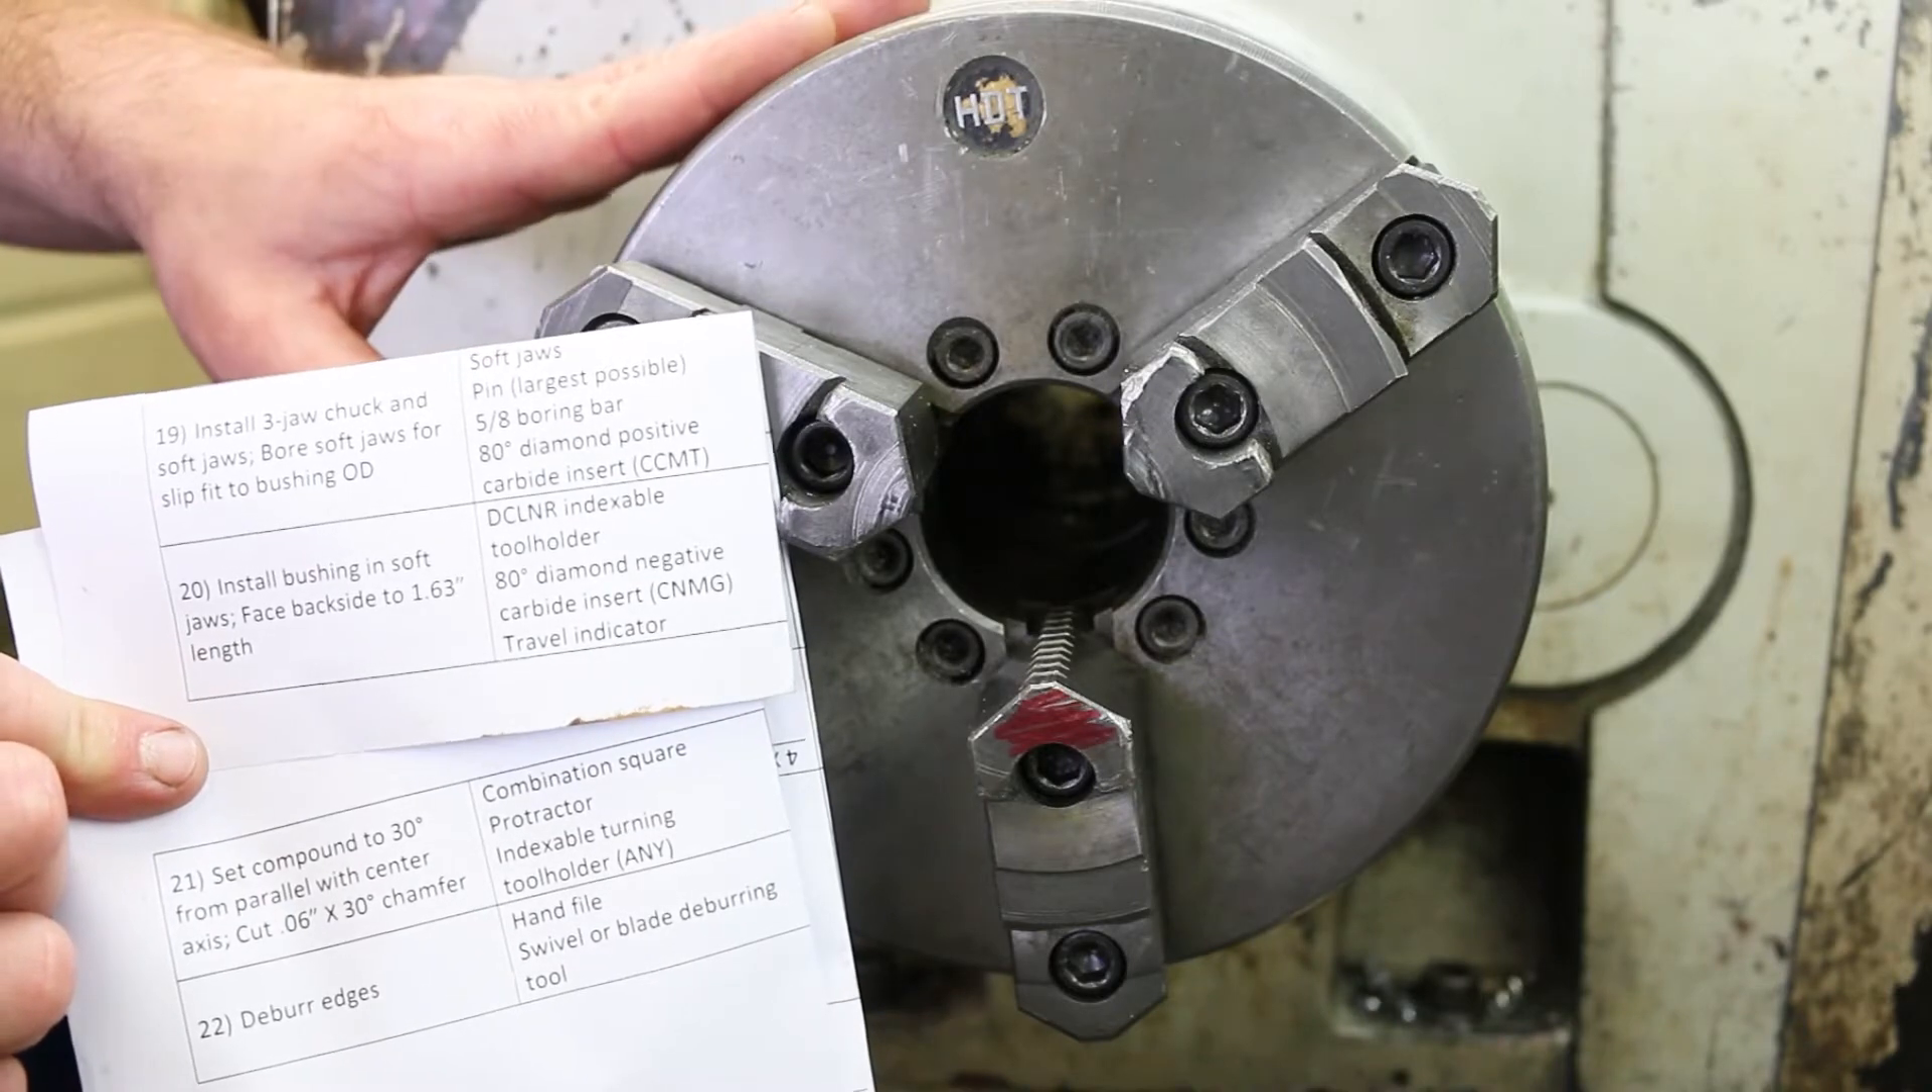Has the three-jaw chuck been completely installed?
Yes.